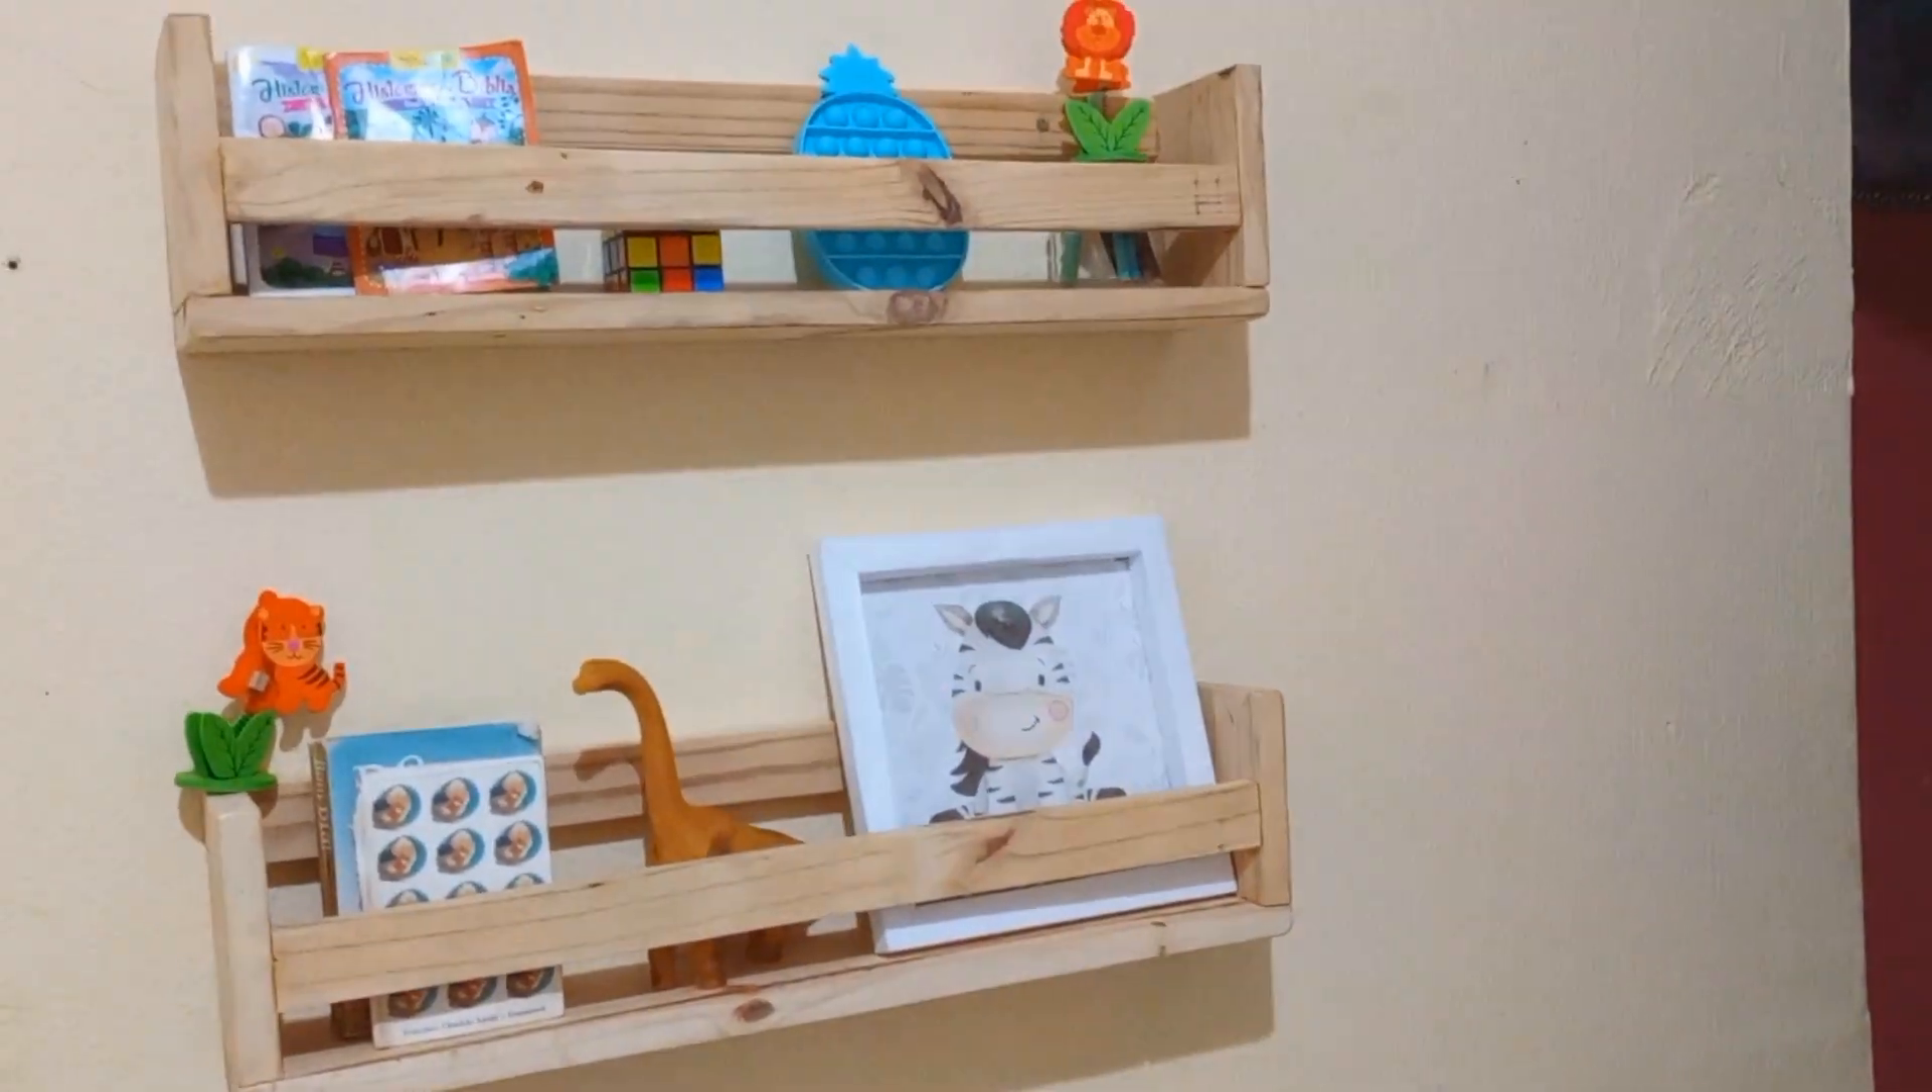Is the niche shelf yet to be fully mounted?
No.